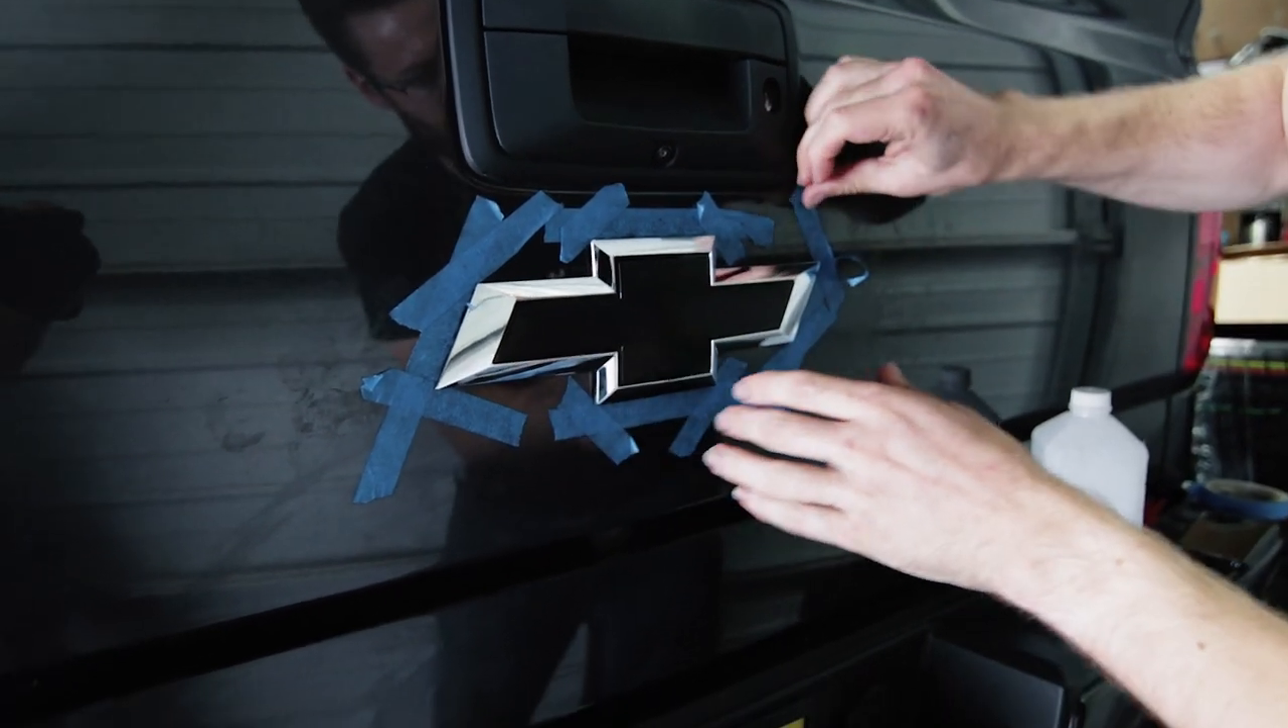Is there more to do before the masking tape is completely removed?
Yes.